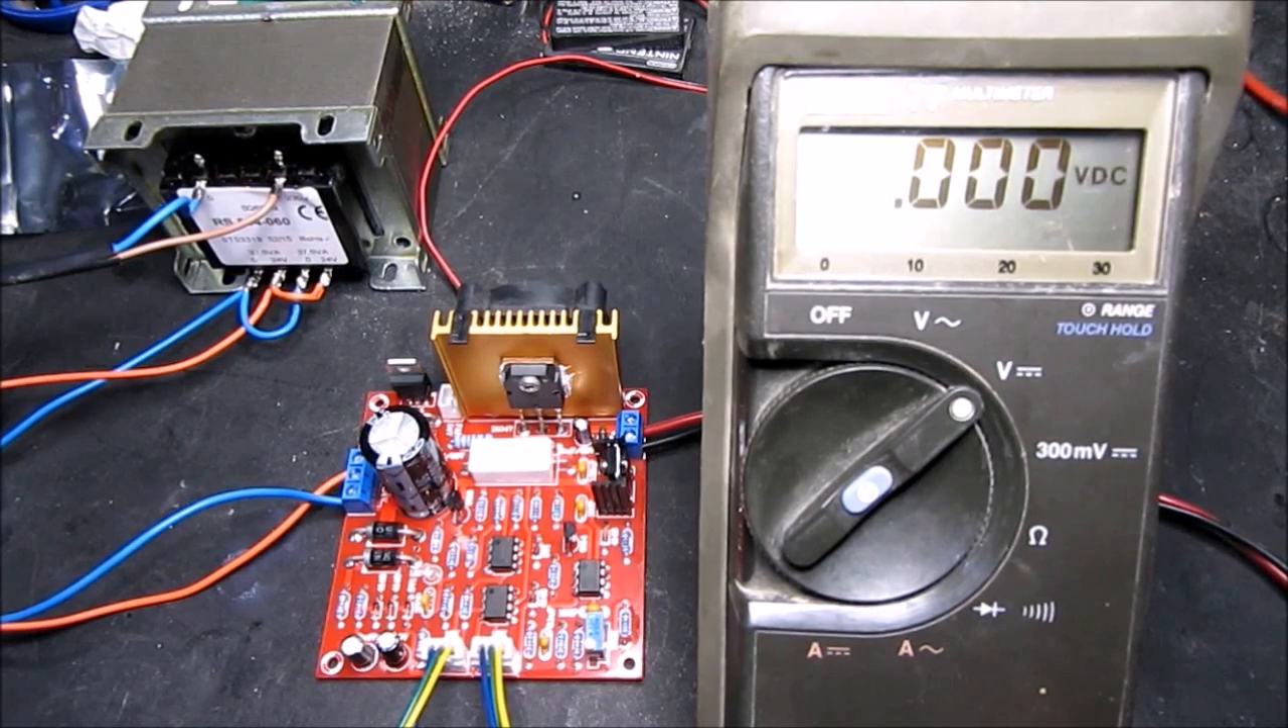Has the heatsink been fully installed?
Yes.